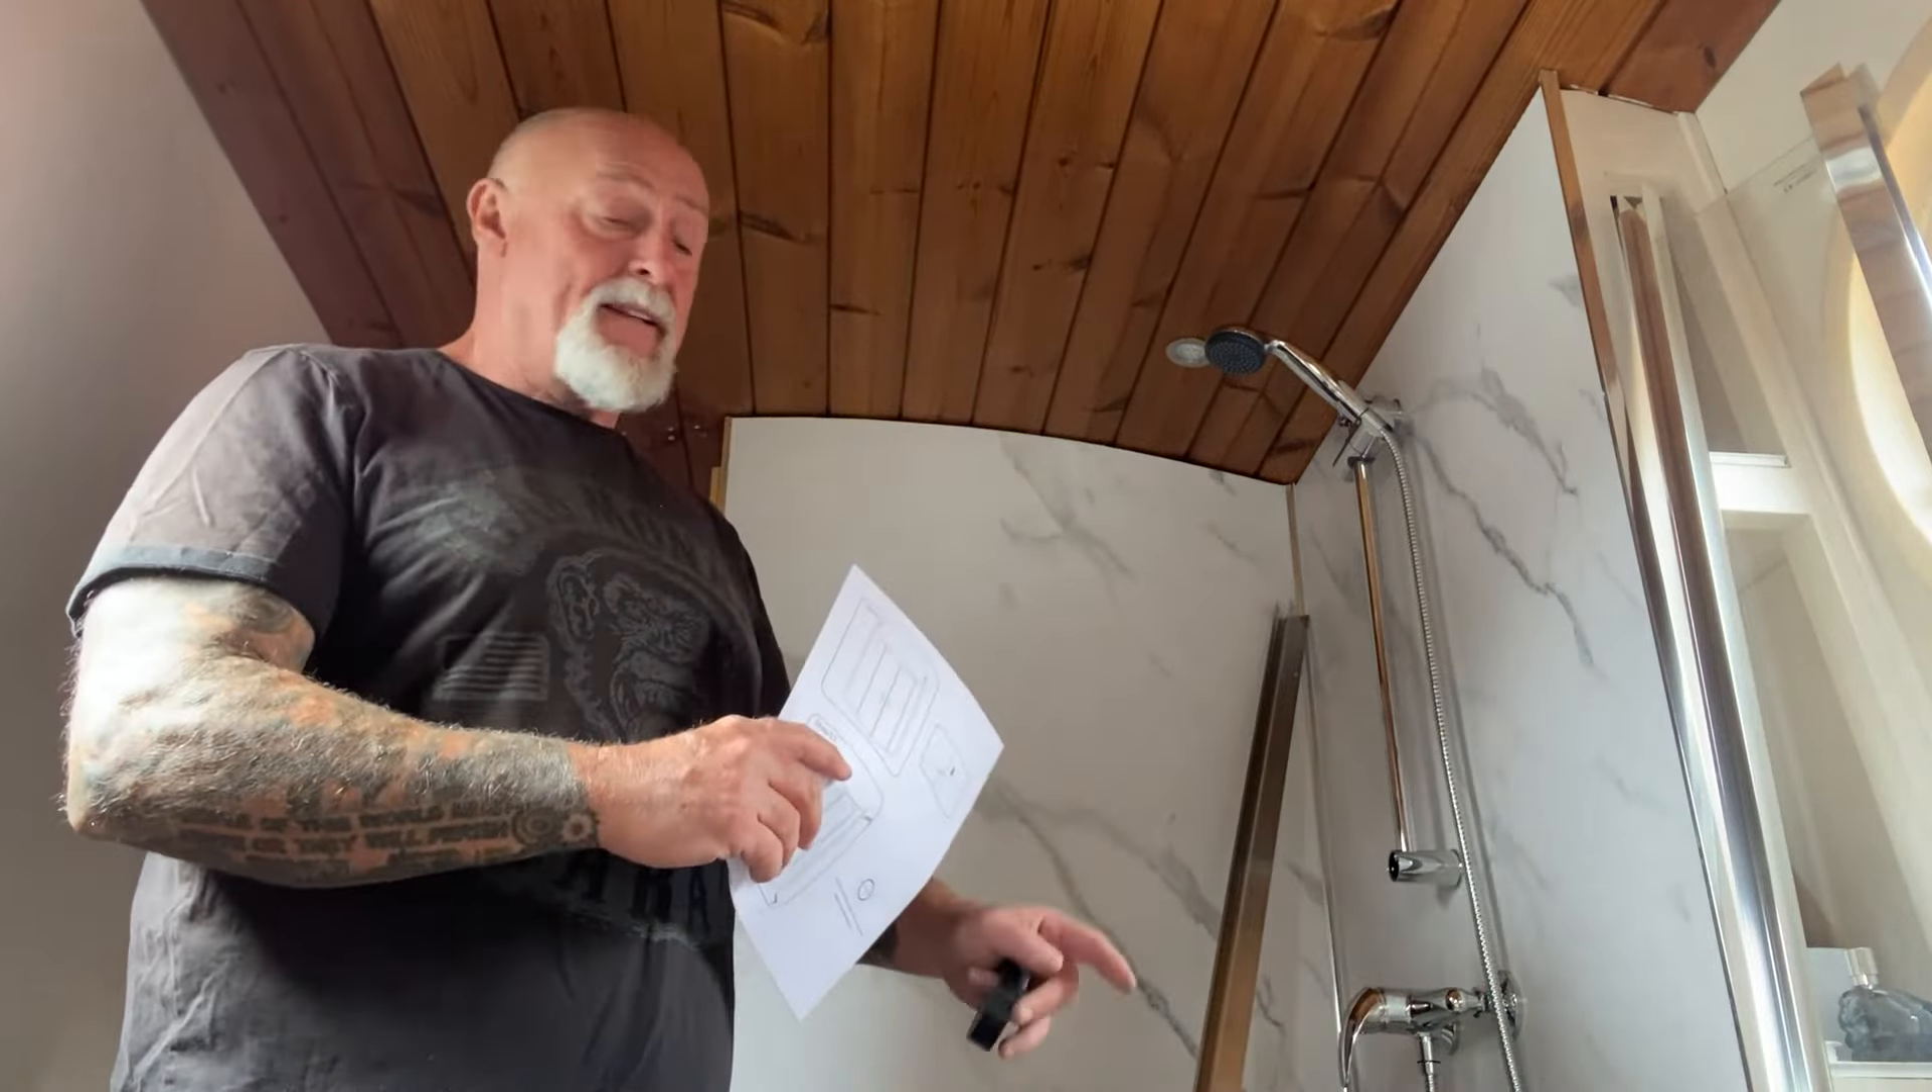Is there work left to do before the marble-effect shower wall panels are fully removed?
Yes.